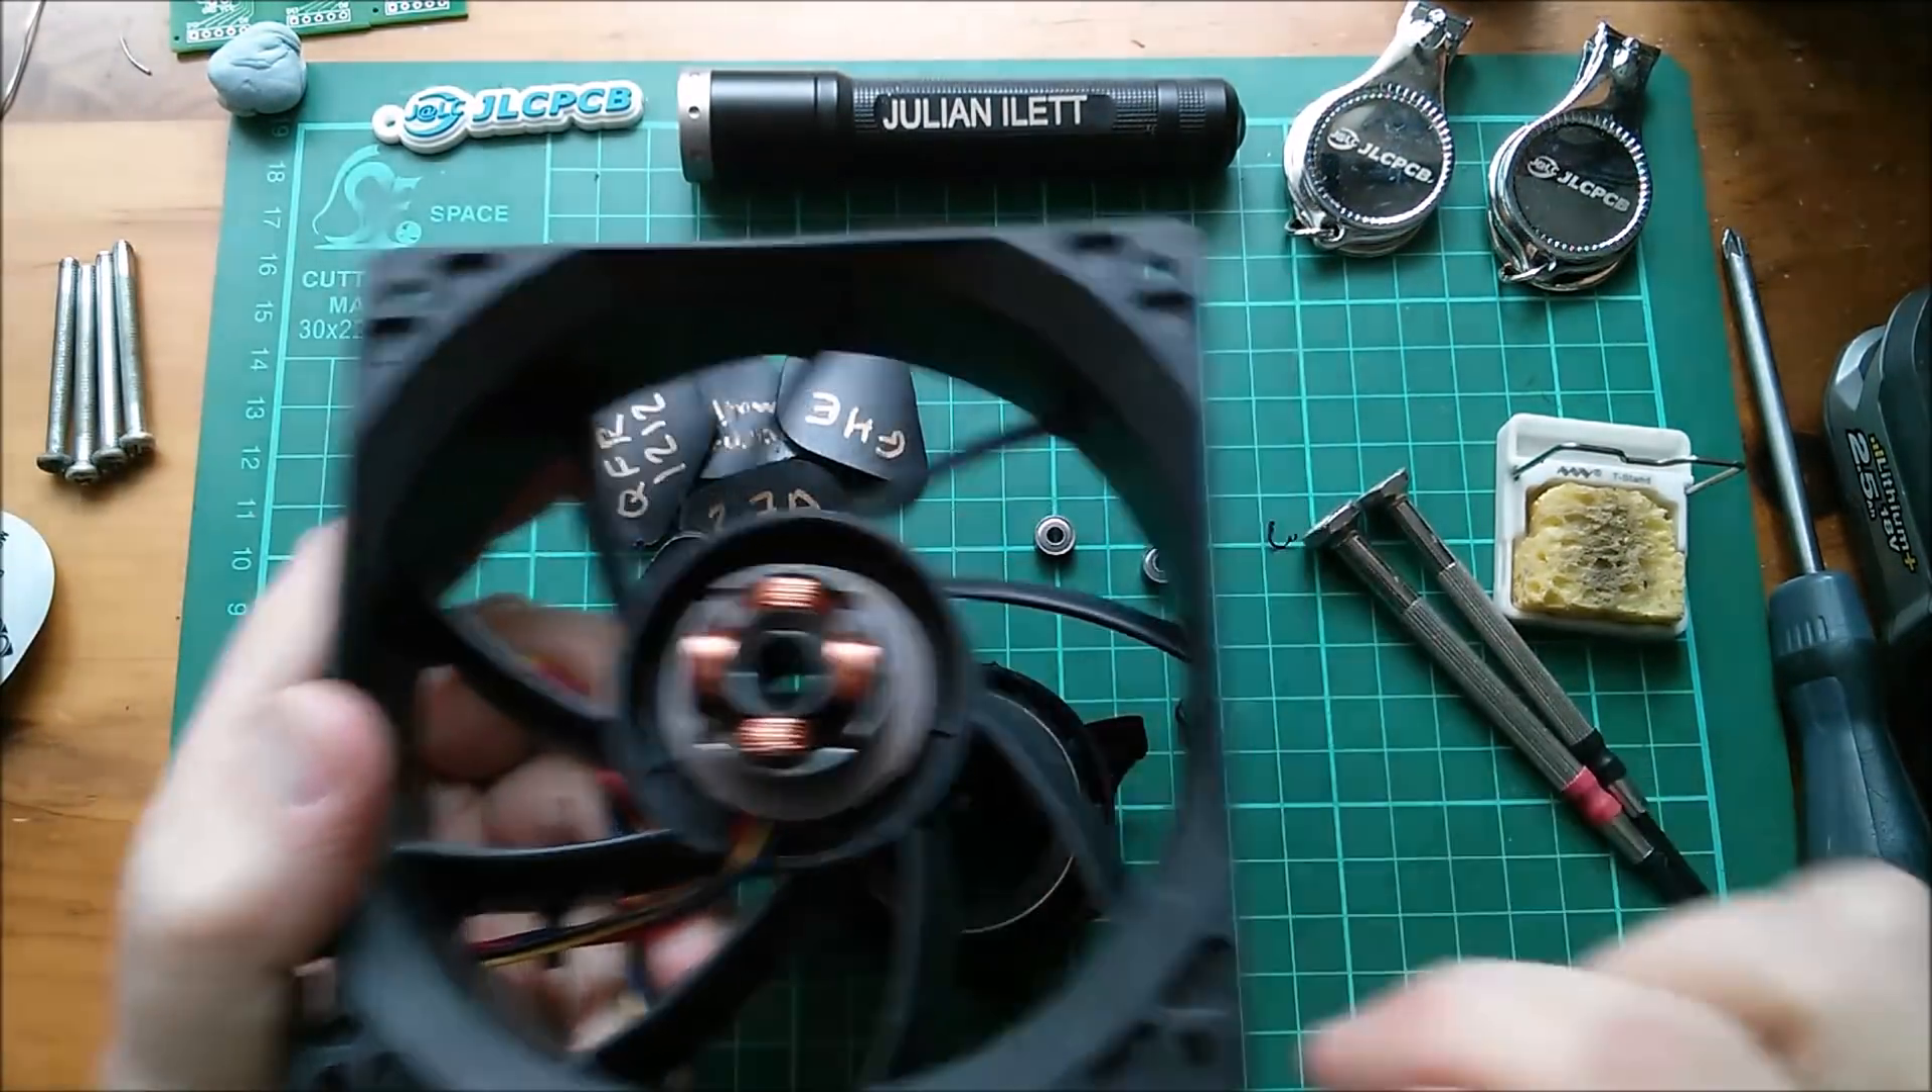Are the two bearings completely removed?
Yes.